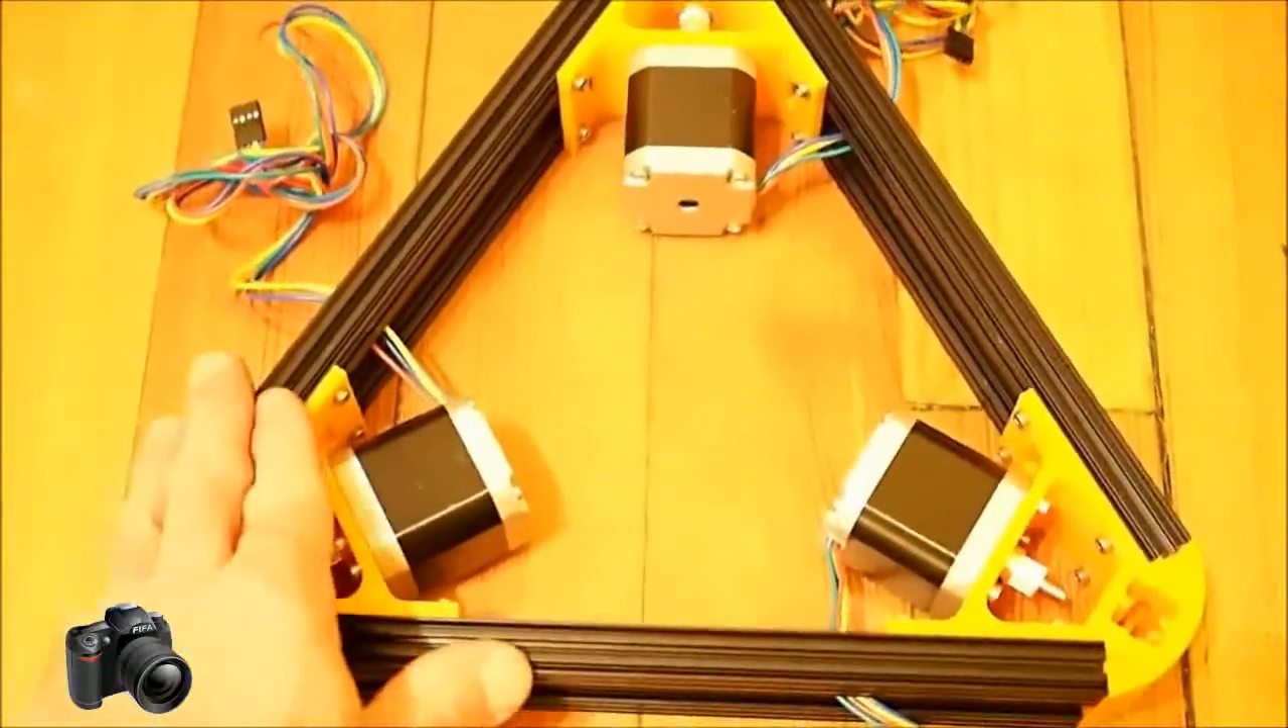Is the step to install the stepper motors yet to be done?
No.